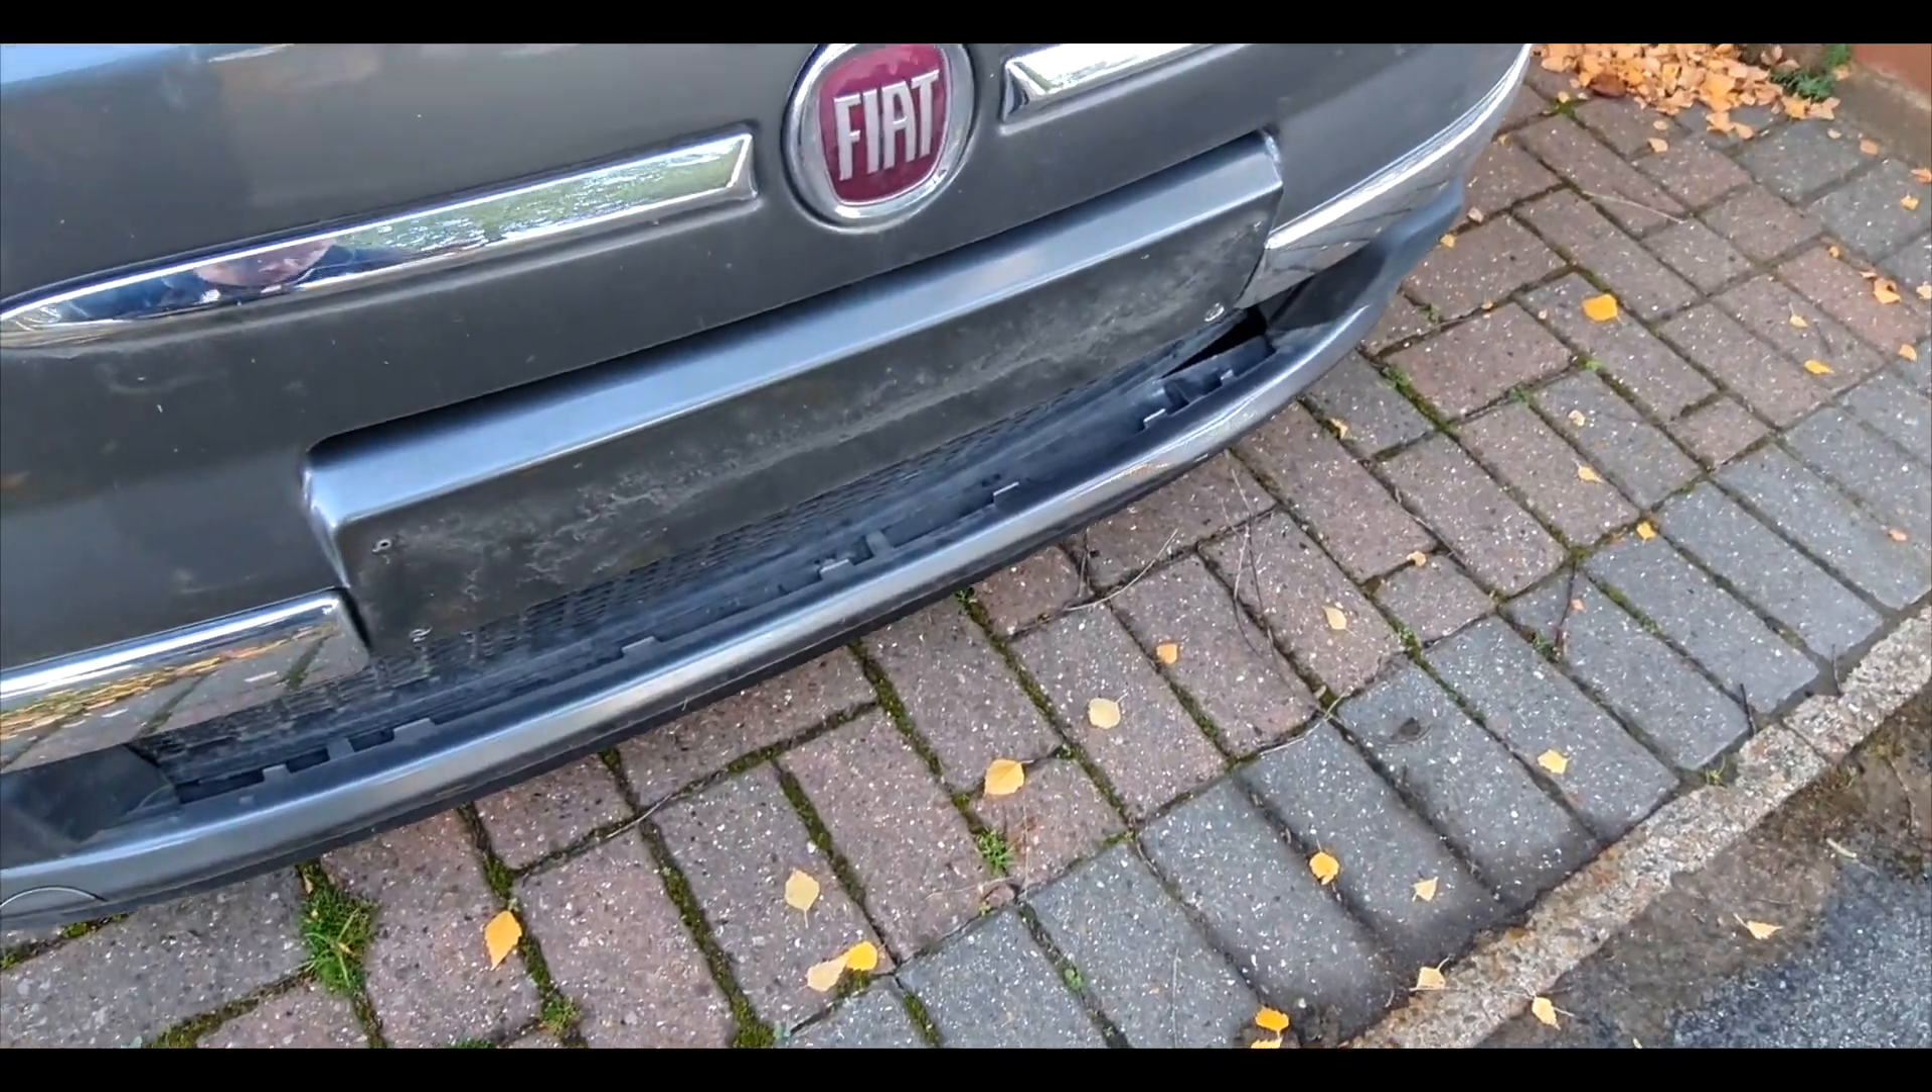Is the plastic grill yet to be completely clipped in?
Yes.